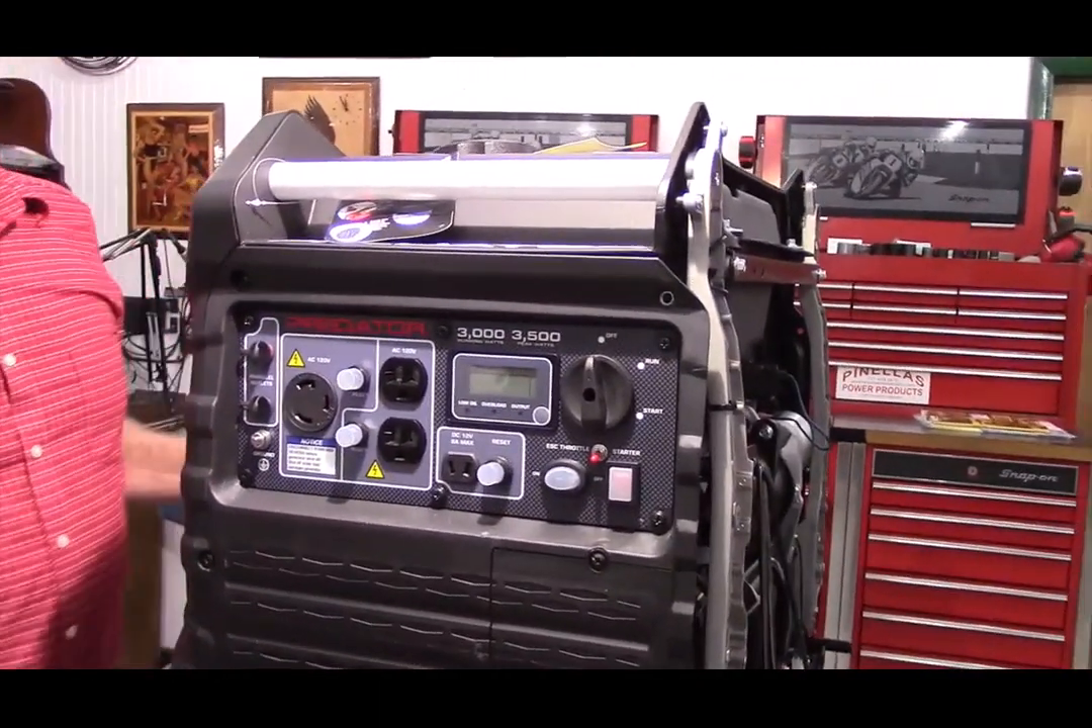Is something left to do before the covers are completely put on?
Yes.